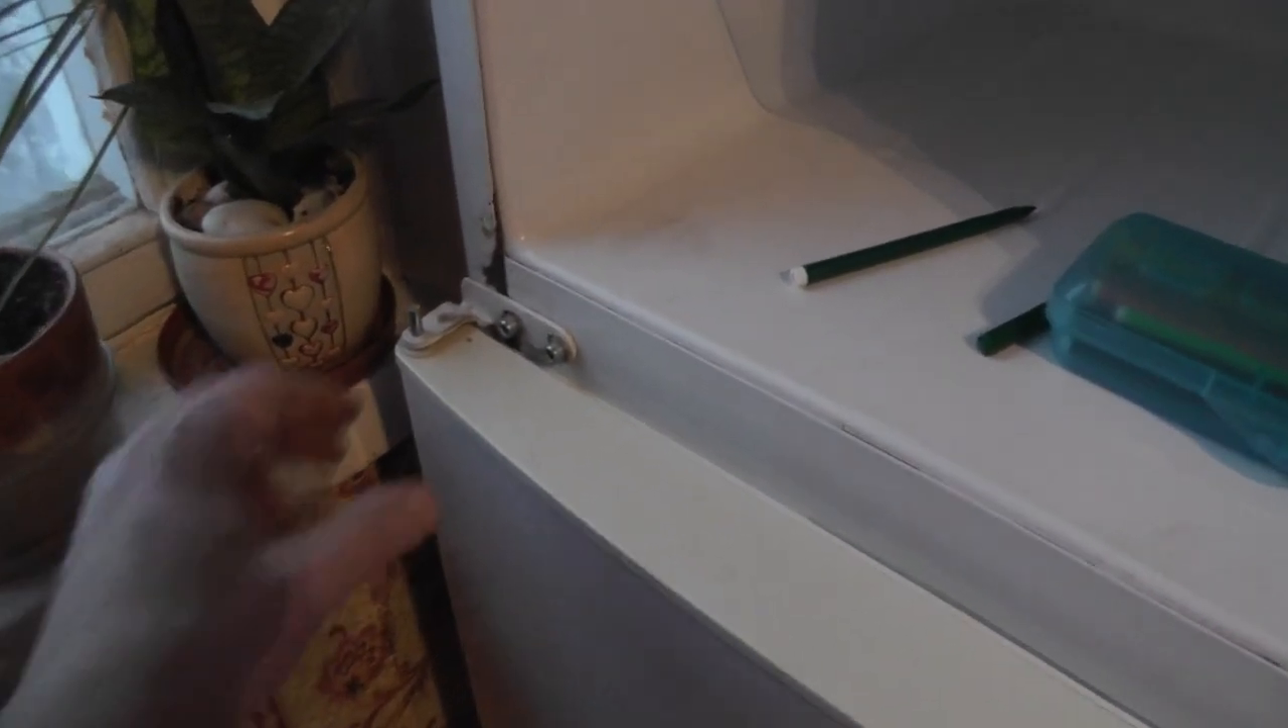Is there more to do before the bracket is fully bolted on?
No.